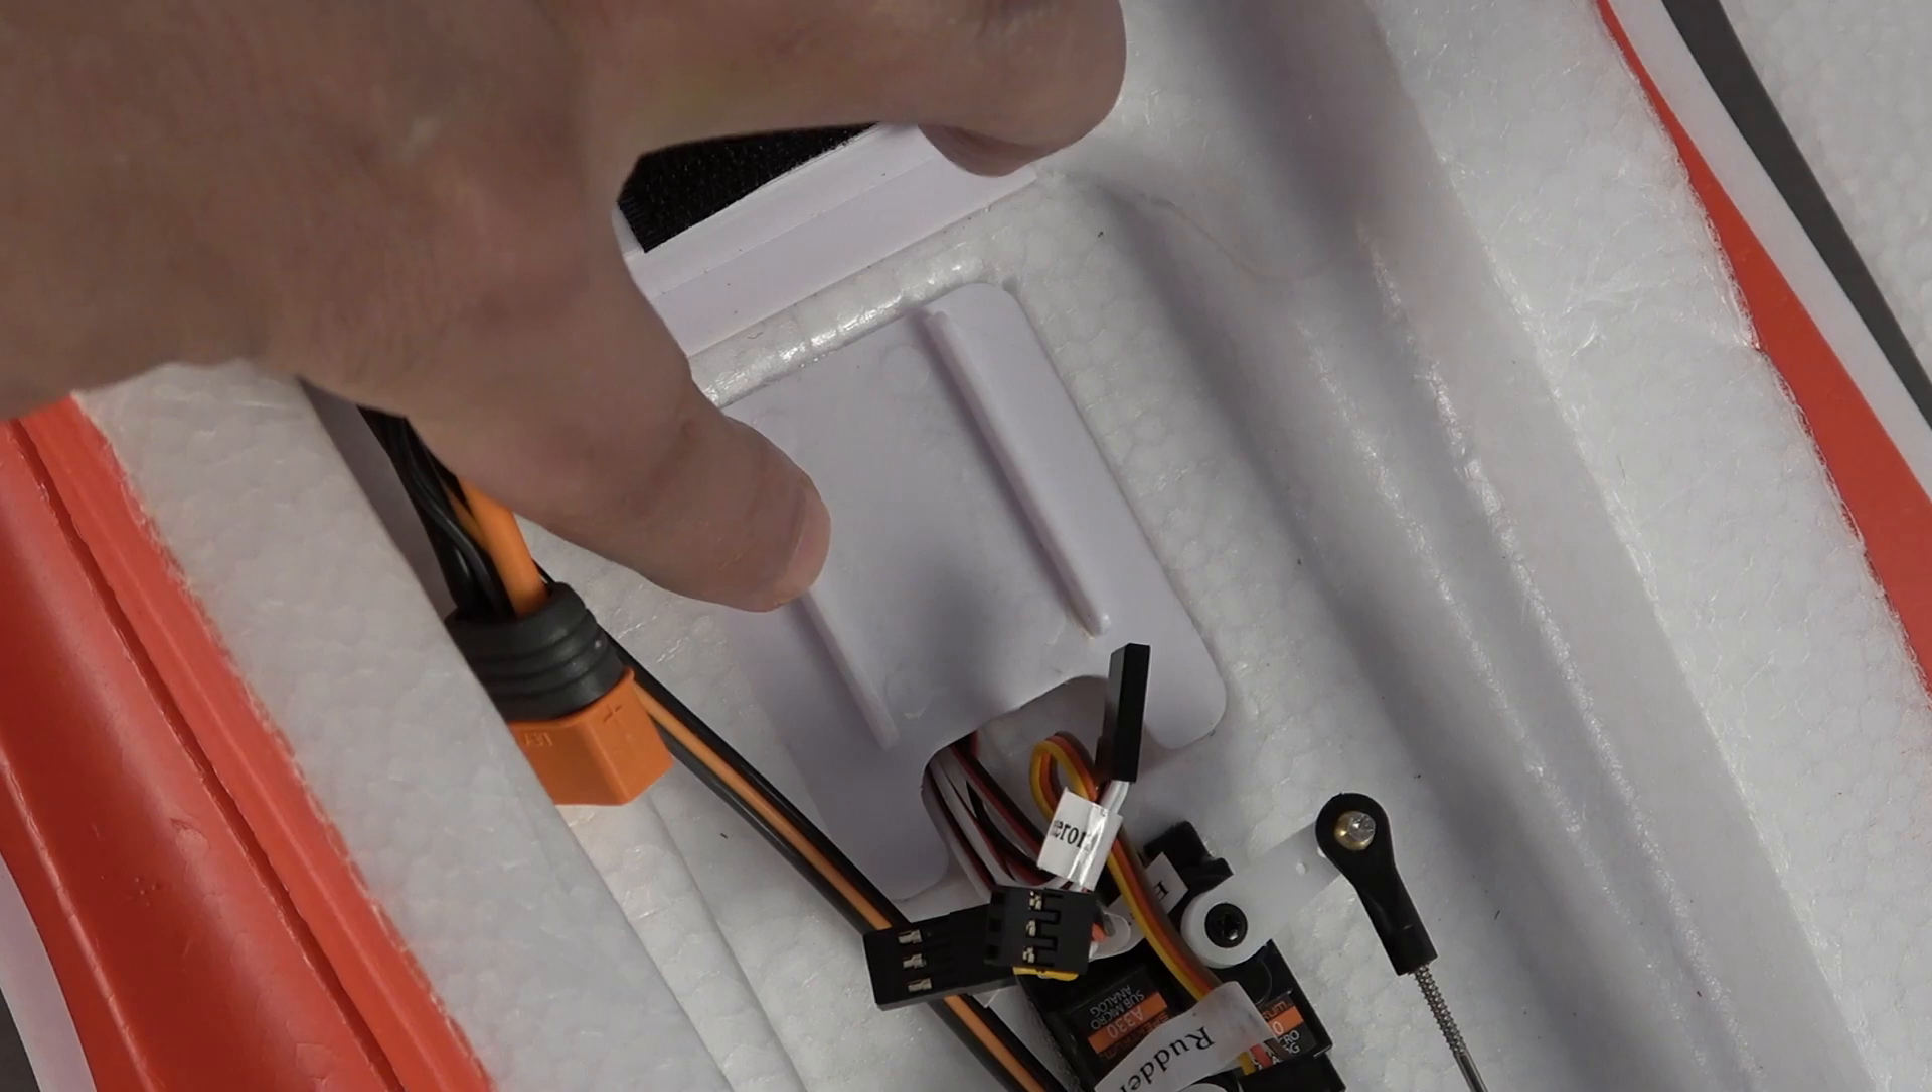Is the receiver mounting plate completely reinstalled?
Yes.